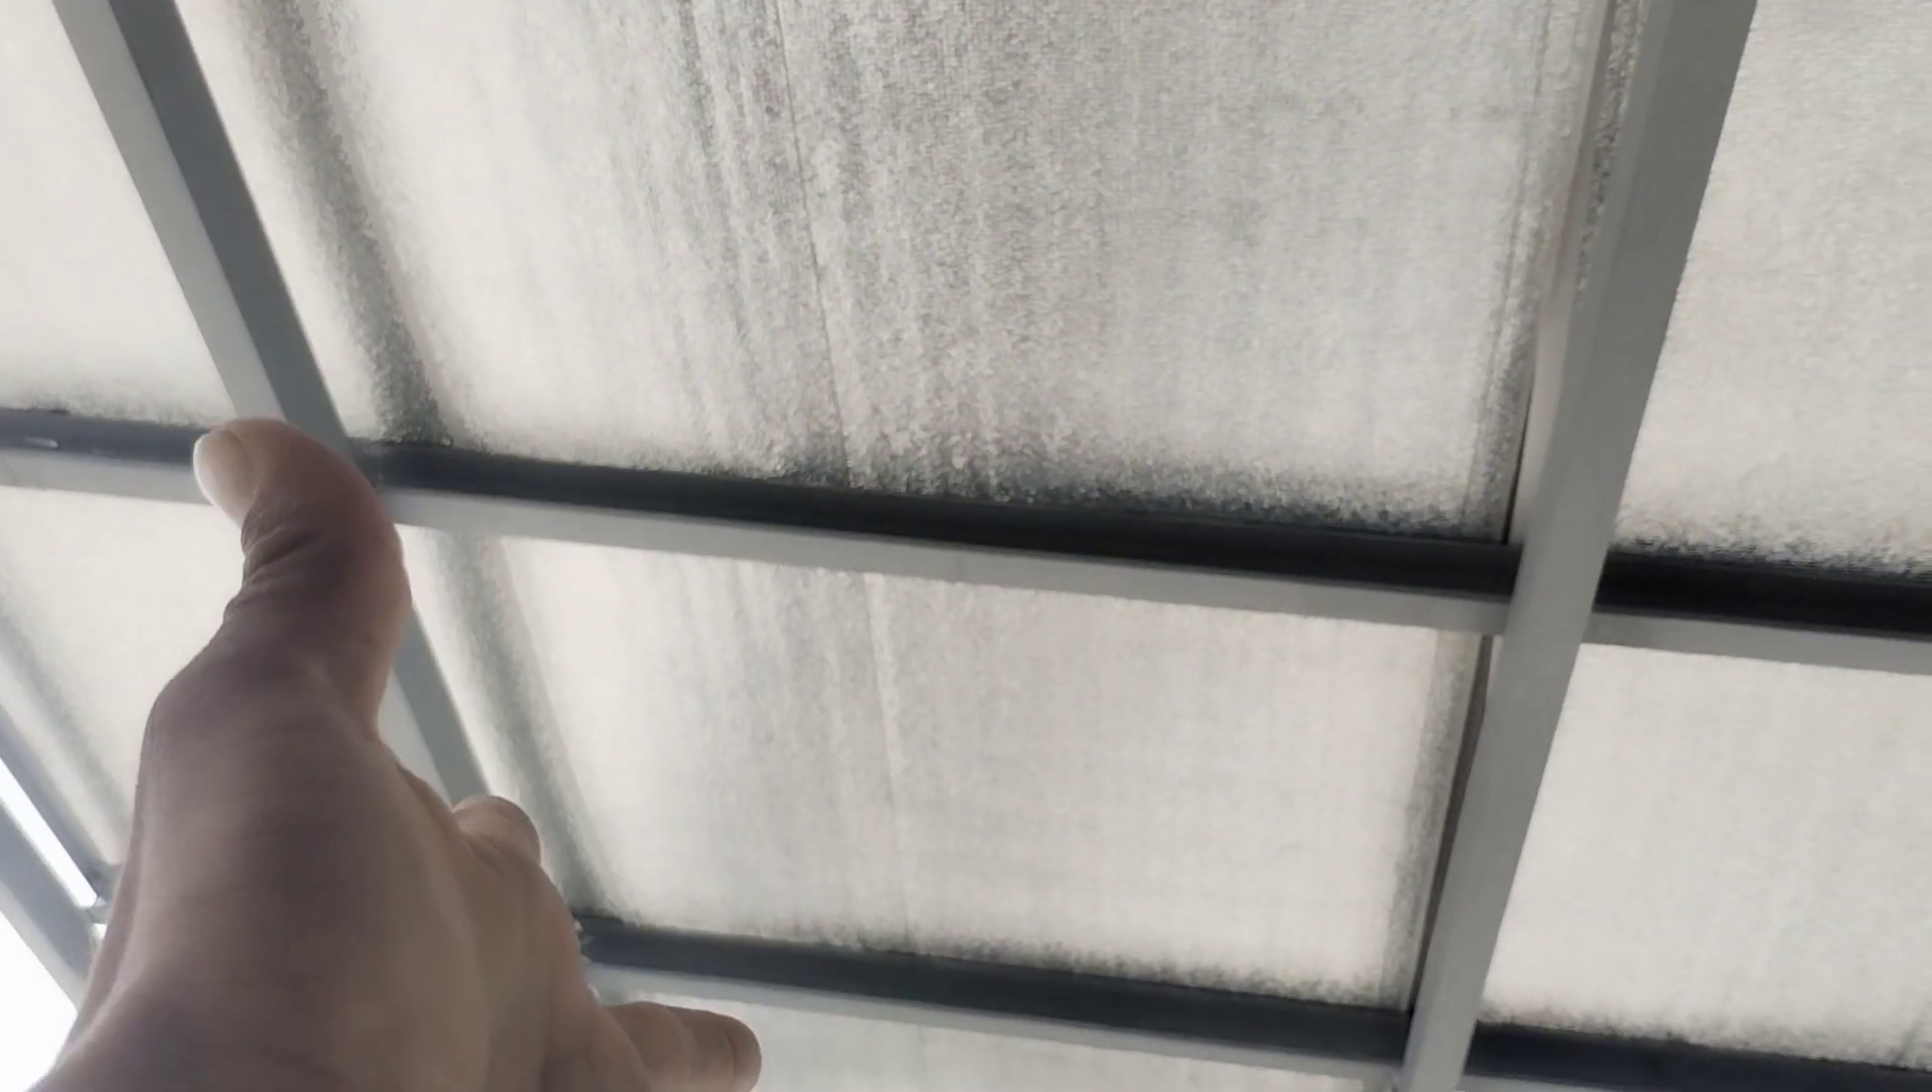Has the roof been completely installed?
Yes.